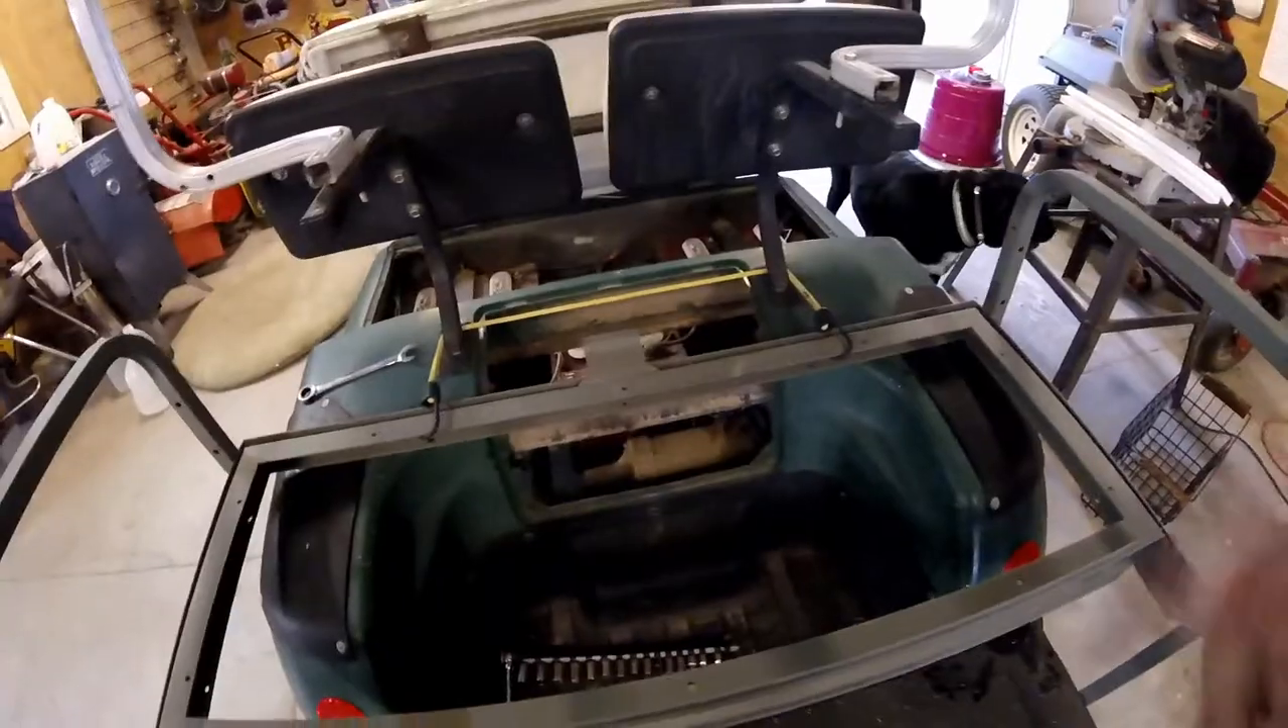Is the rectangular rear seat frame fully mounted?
No.